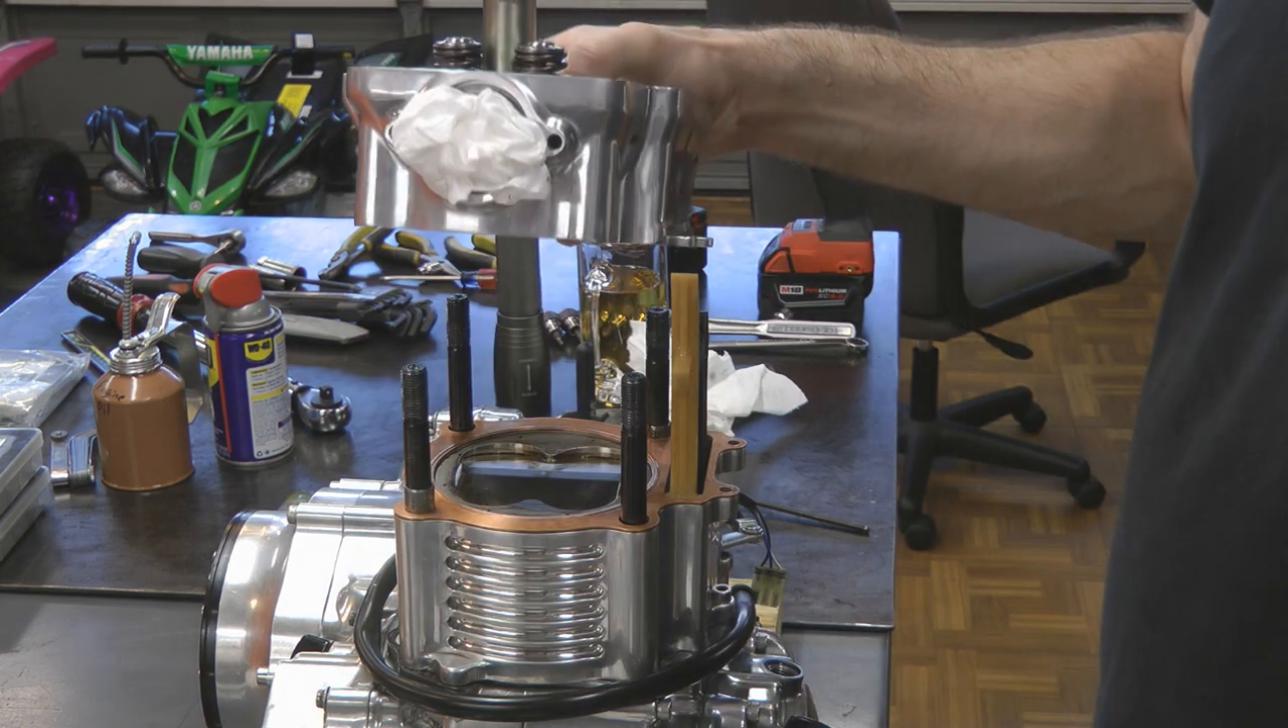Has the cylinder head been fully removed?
Yes.